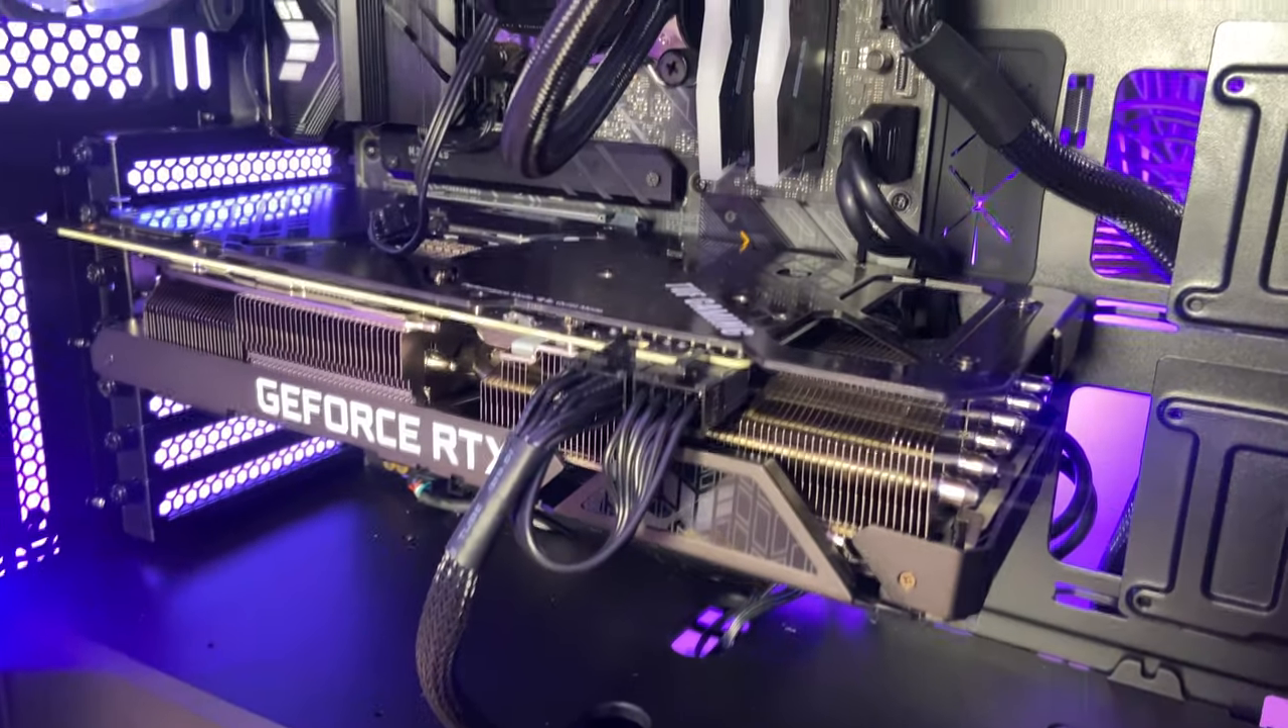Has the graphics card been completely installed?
Yes.